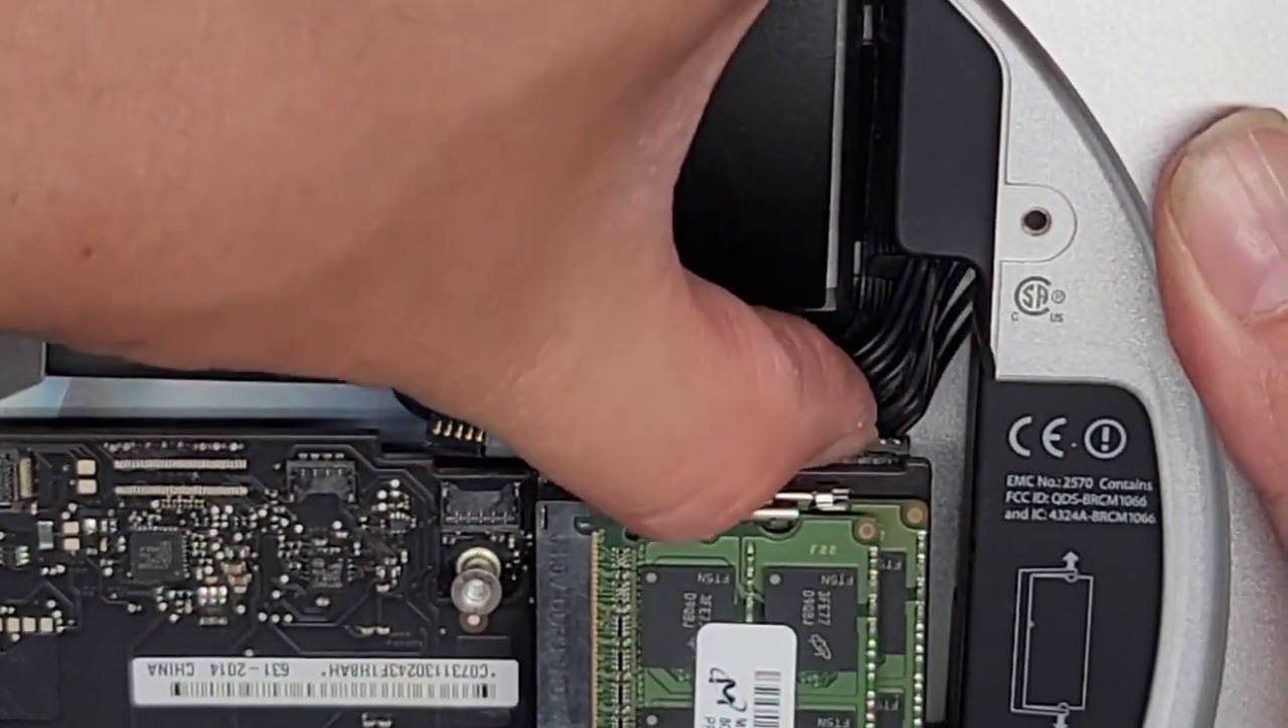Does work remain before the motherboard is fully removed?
Yes.